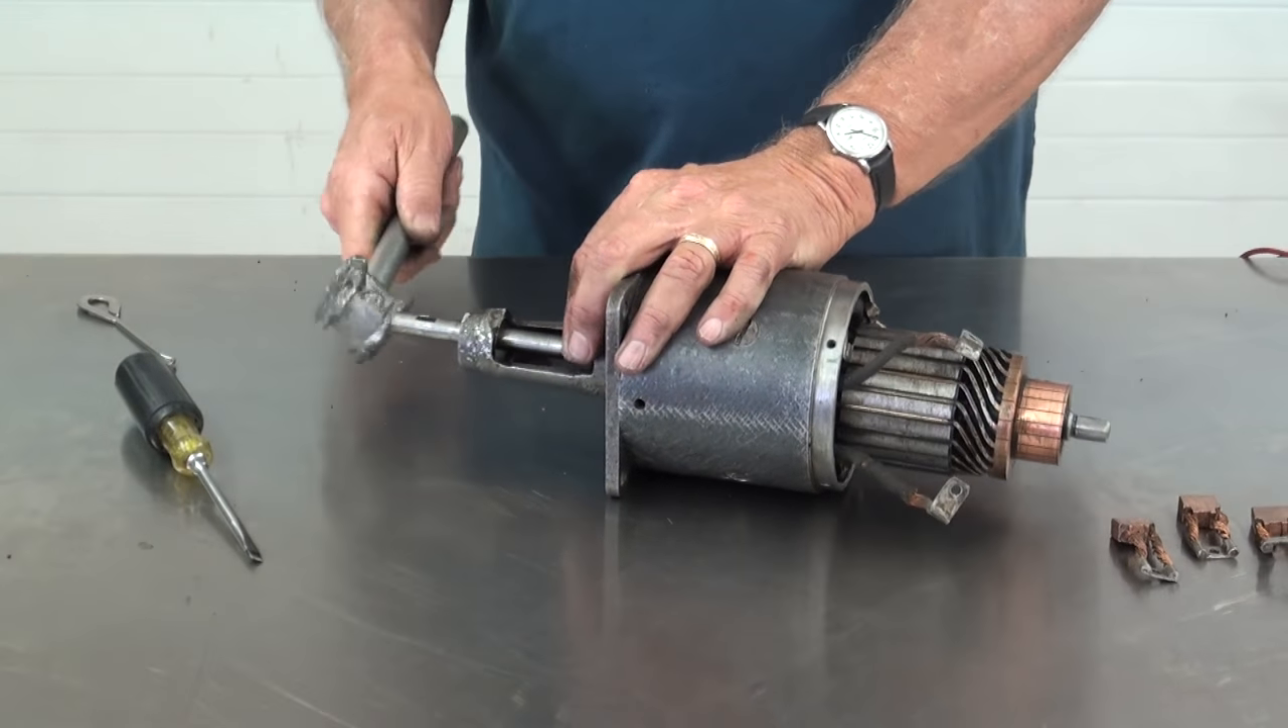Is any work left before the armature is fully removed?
Yes.